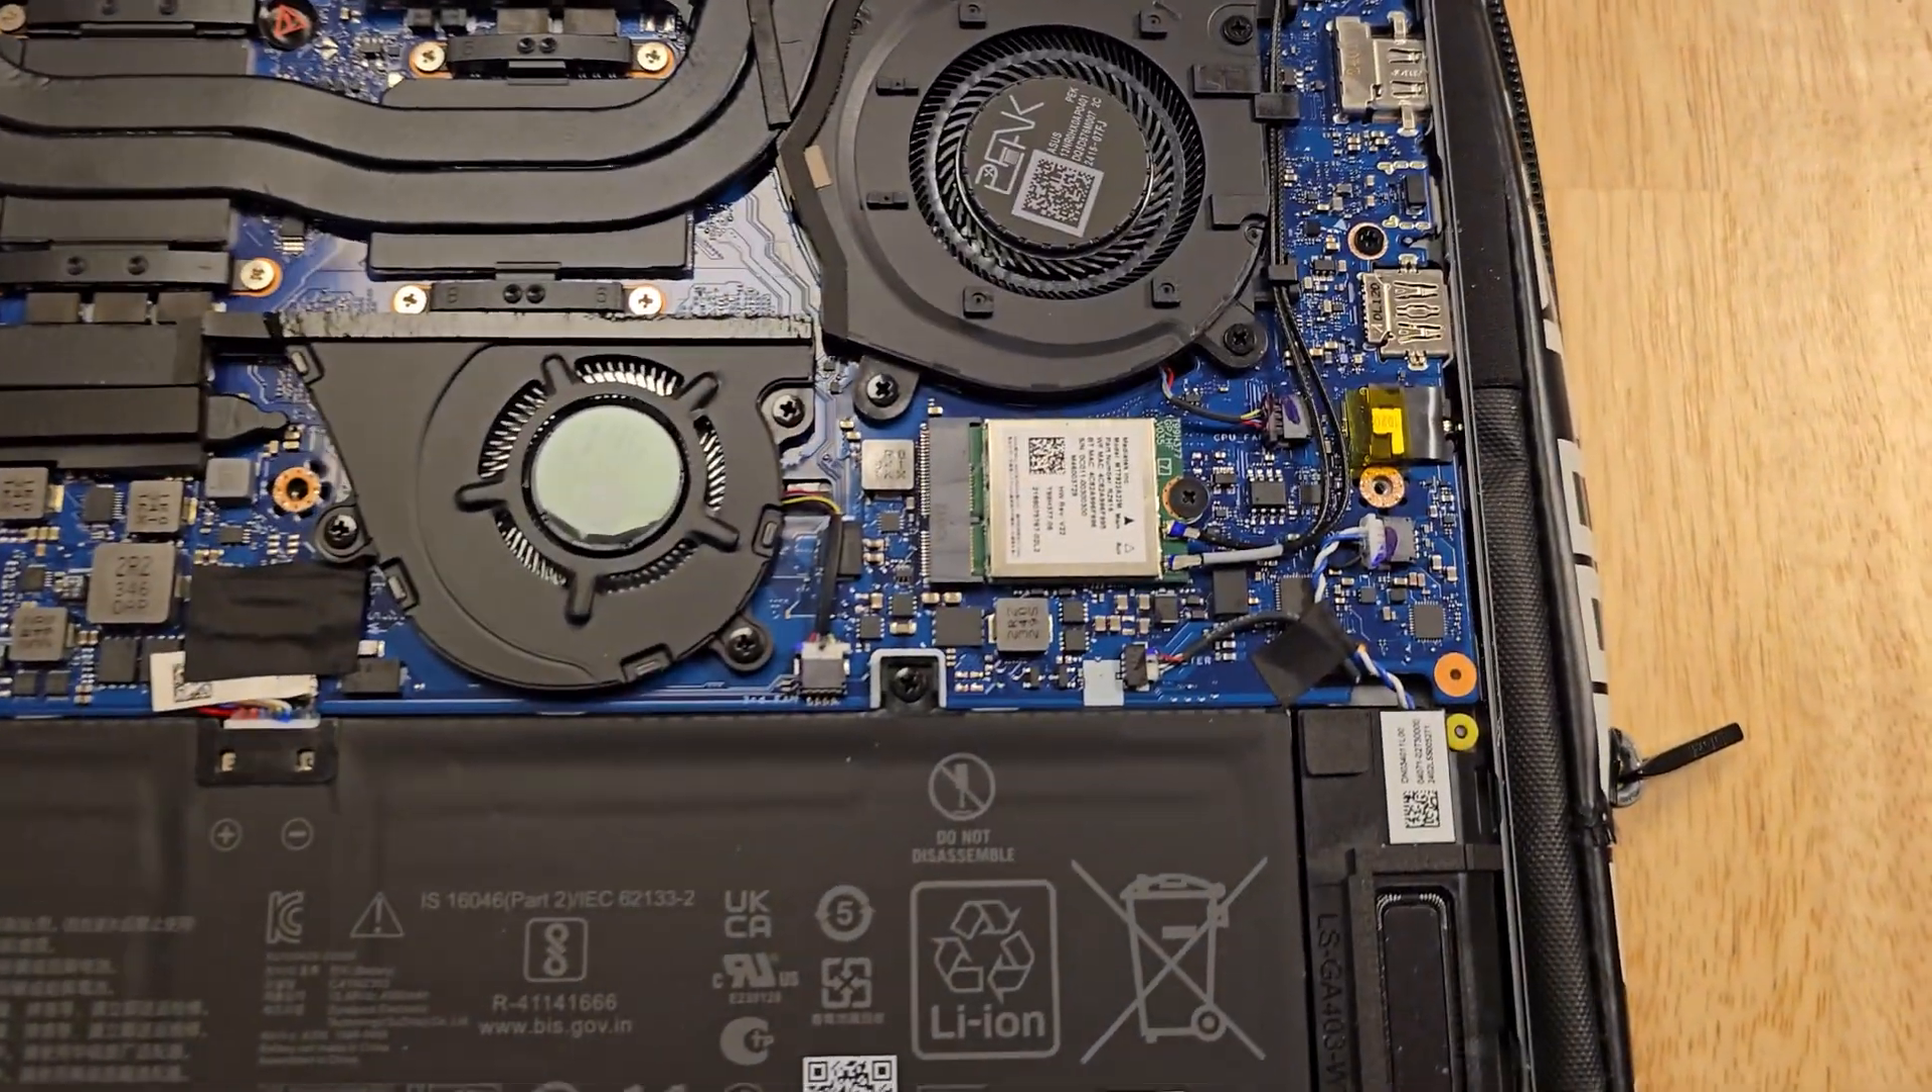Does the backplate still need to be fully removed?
No.